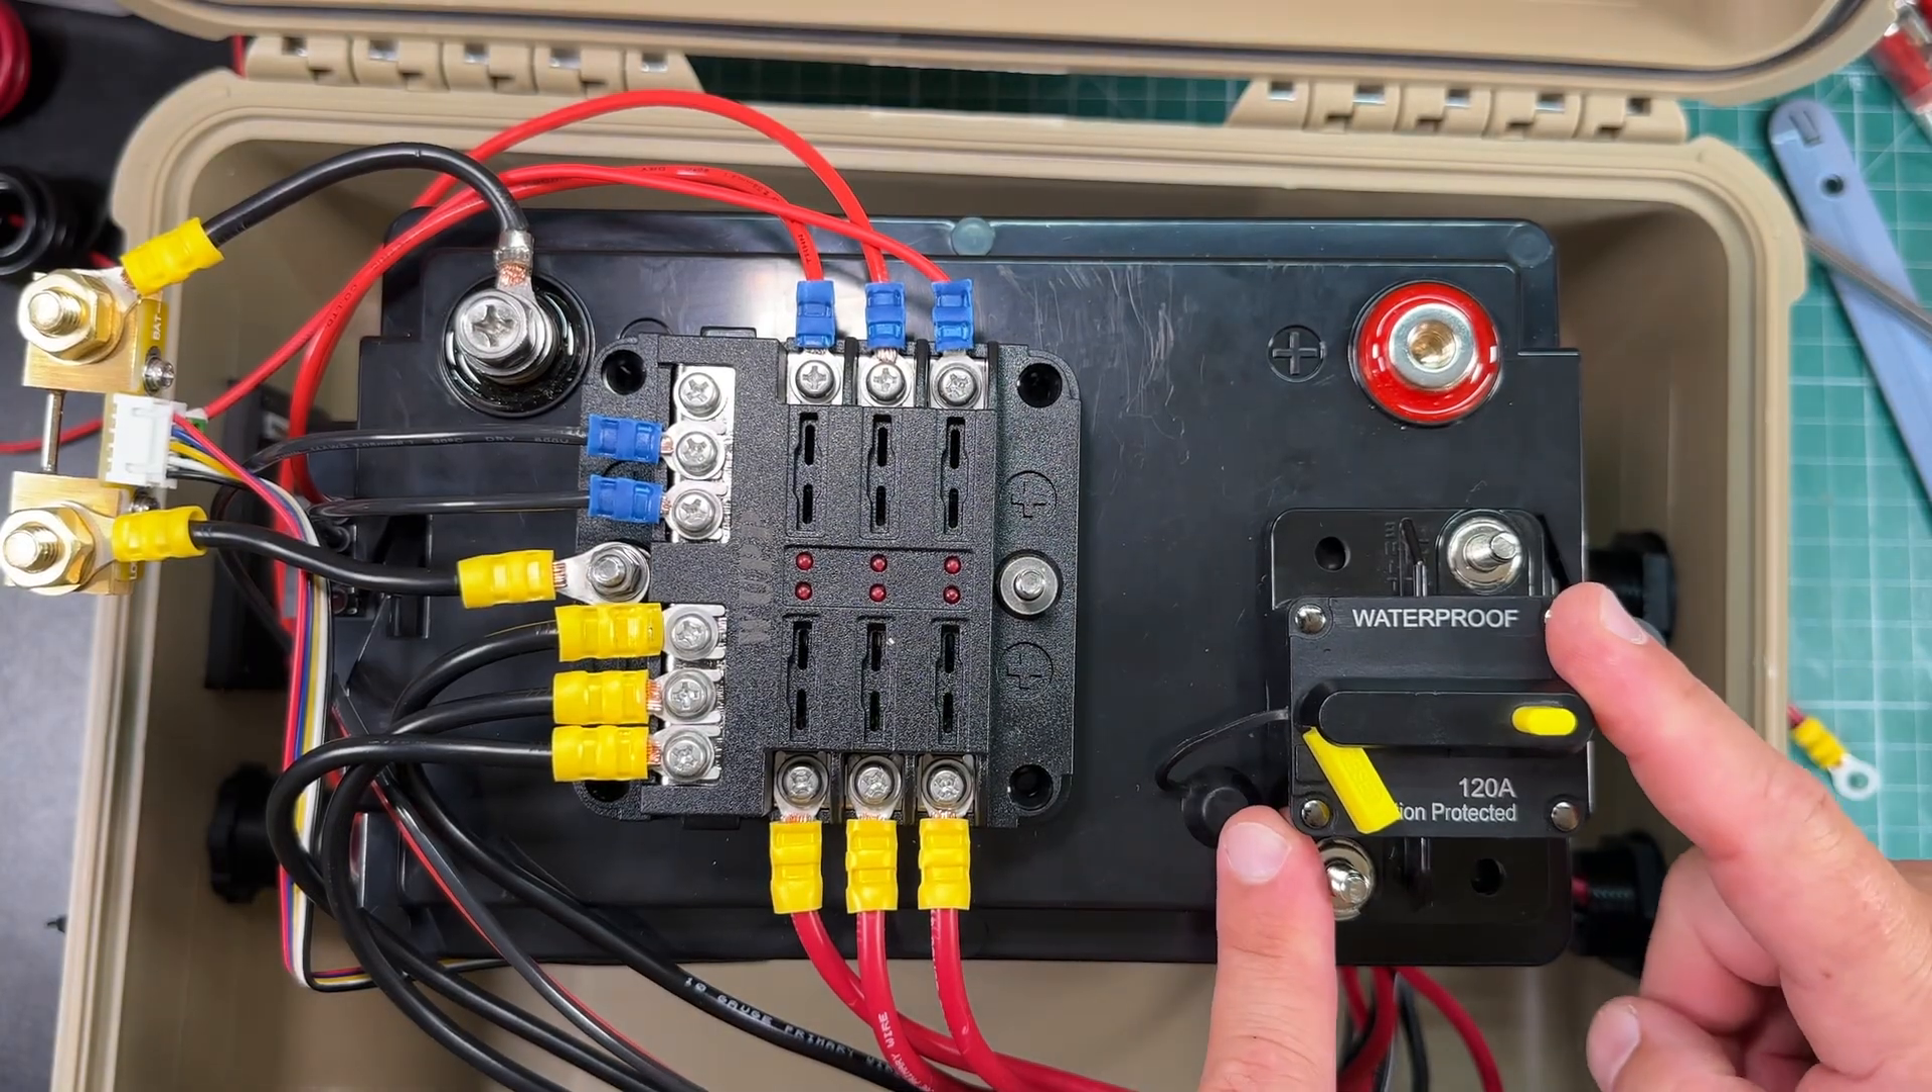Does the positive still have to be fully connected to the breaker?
Yes.